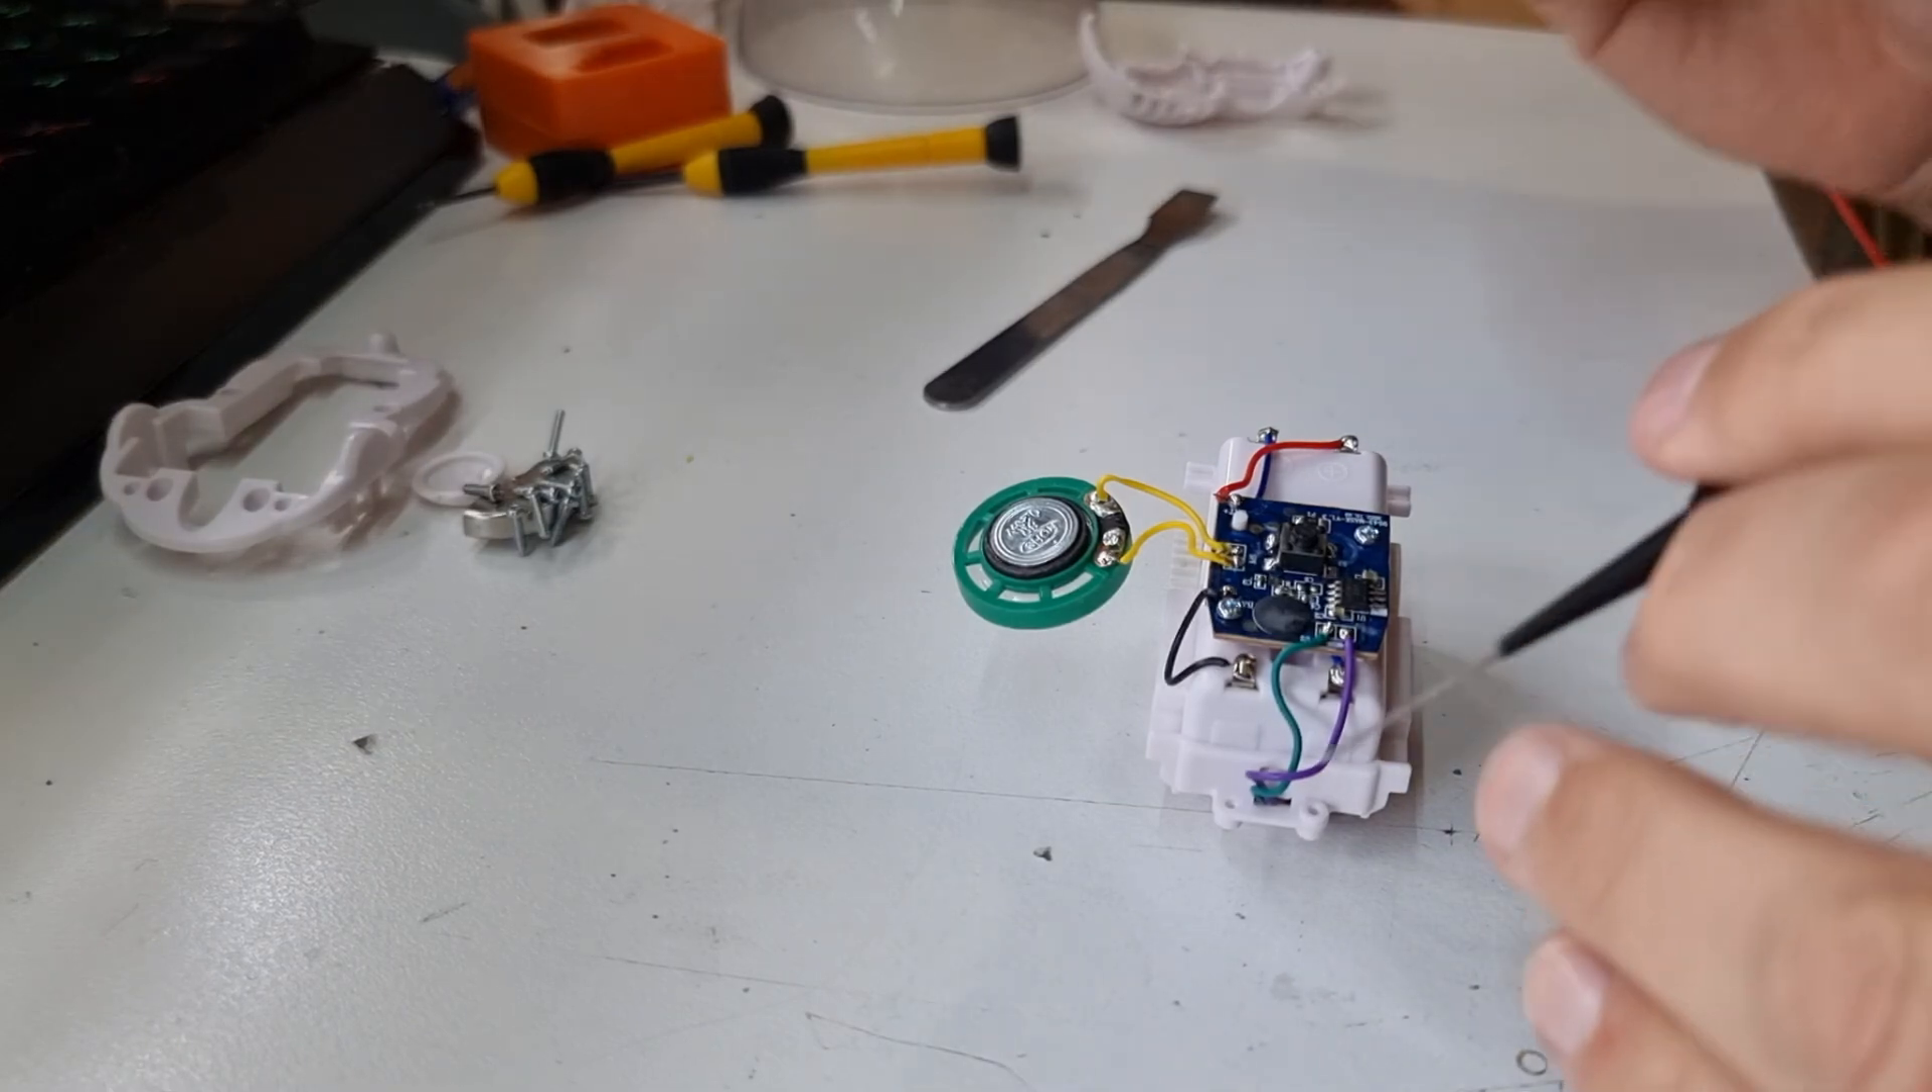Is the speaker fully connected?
Yes.